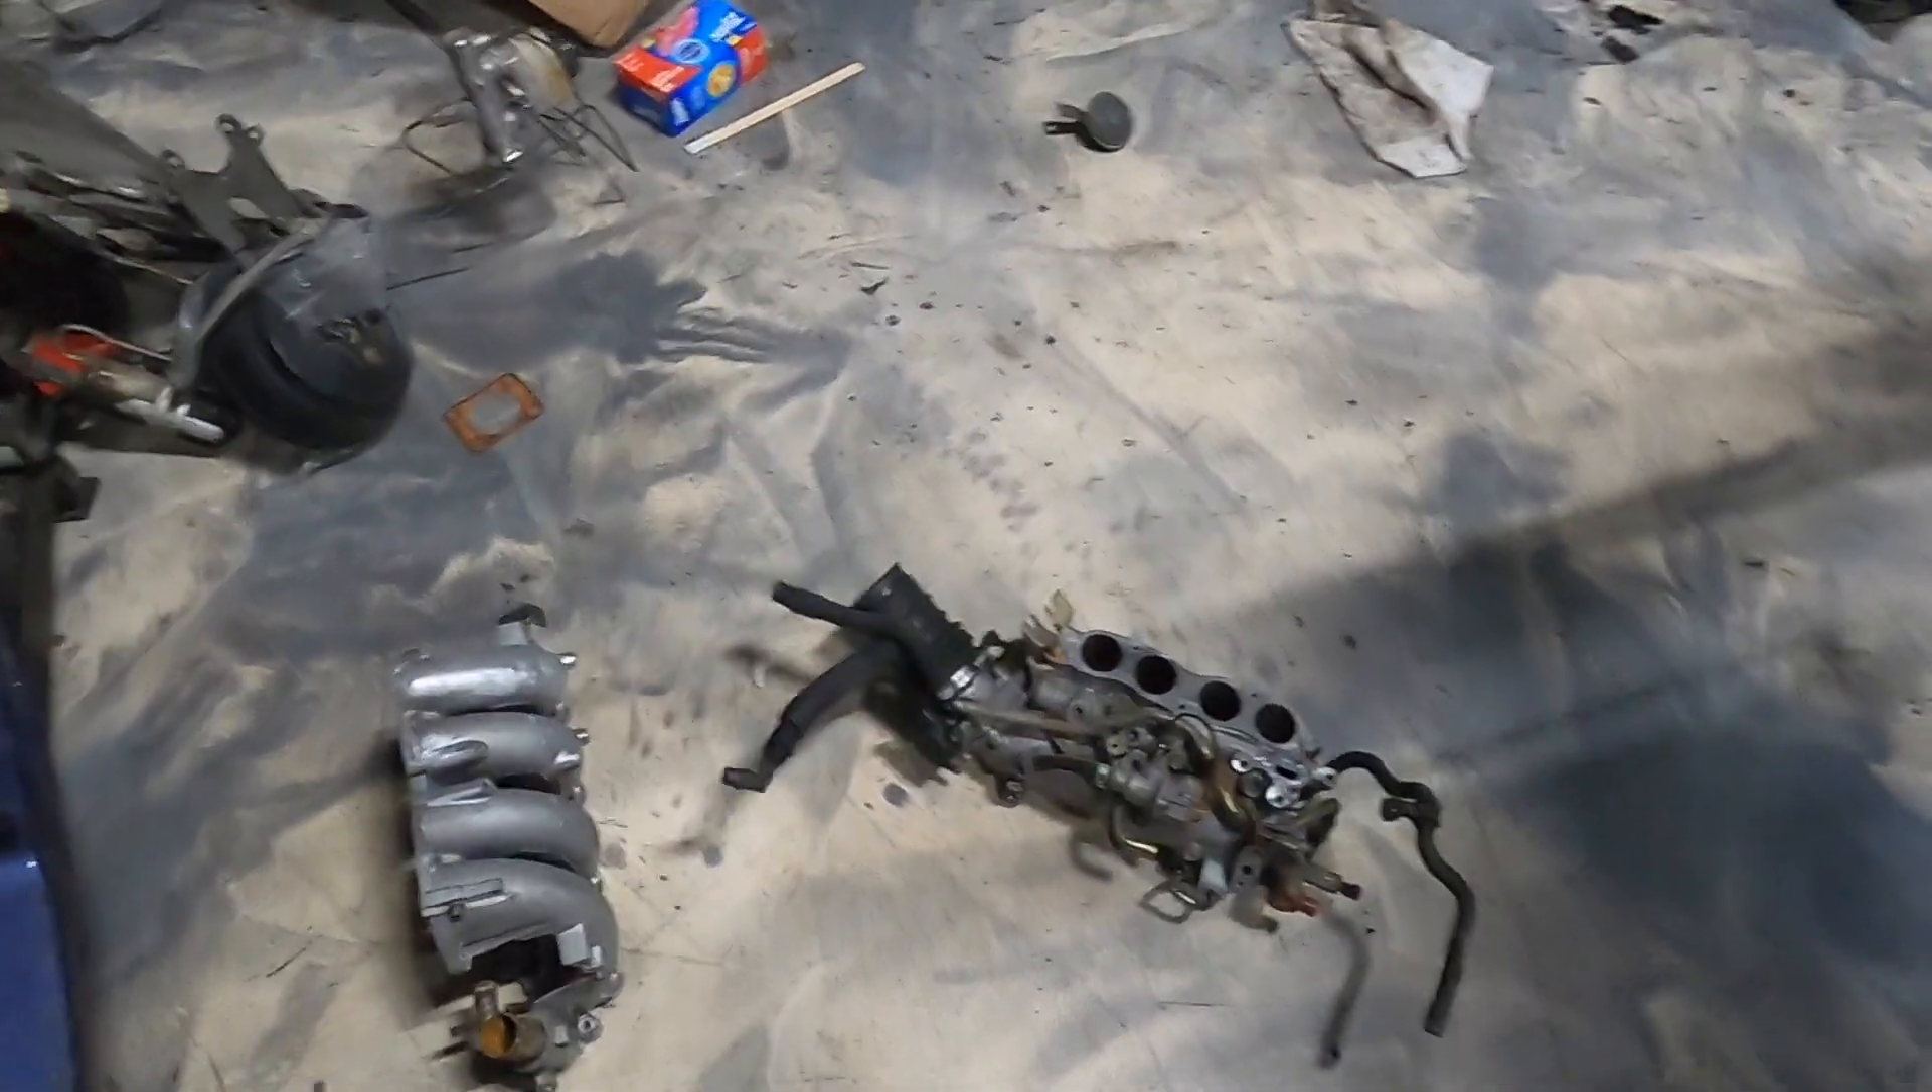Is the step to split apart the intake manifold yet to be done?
No.